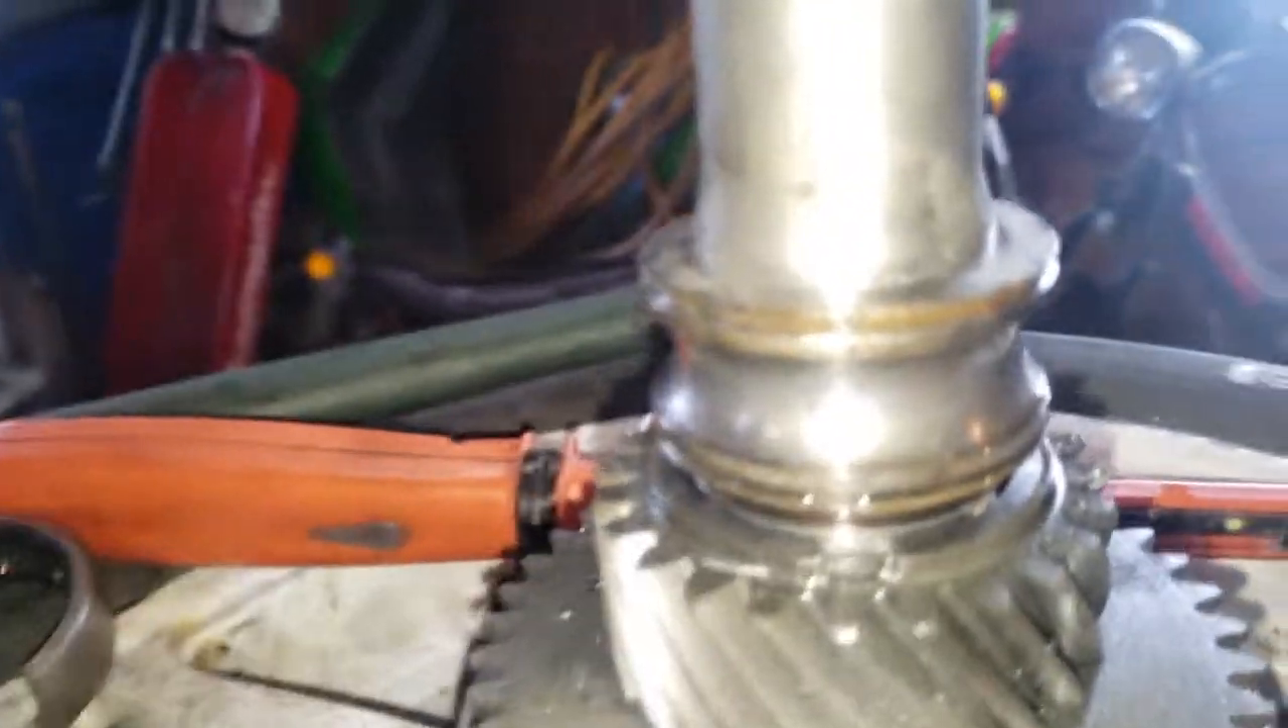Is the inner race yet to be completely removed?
Yes.